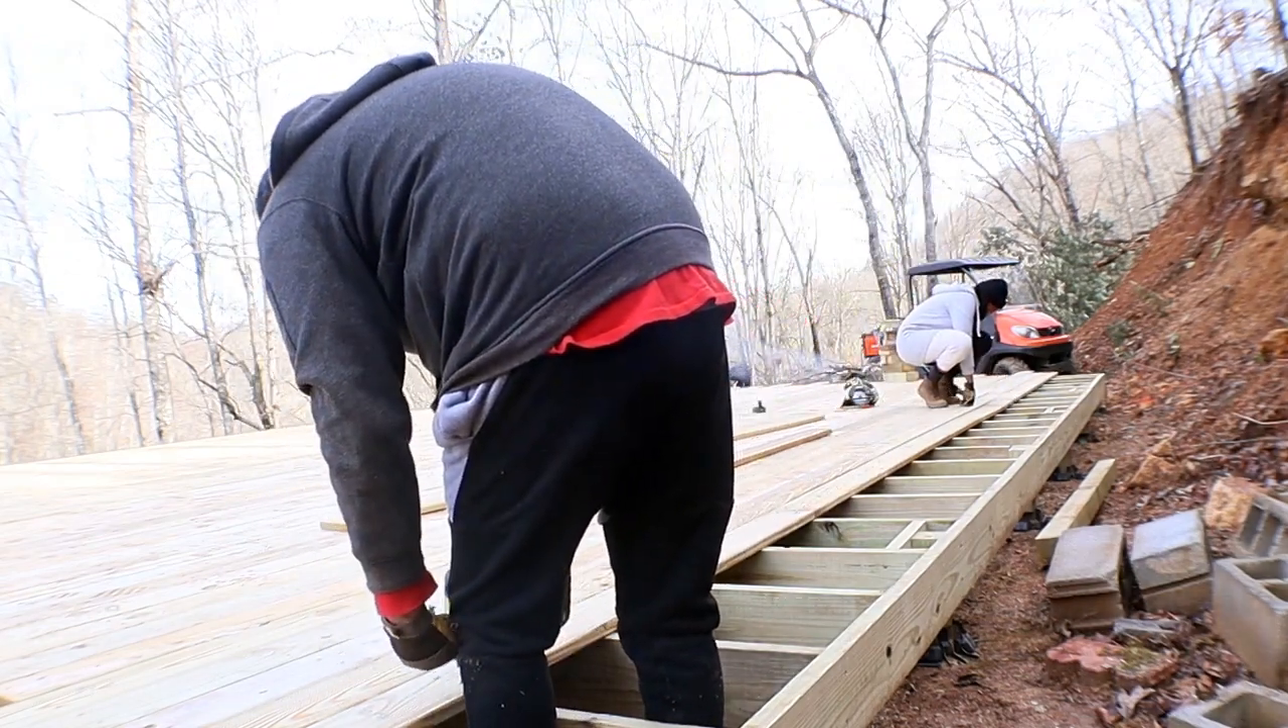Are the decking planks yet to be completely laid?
Yes.